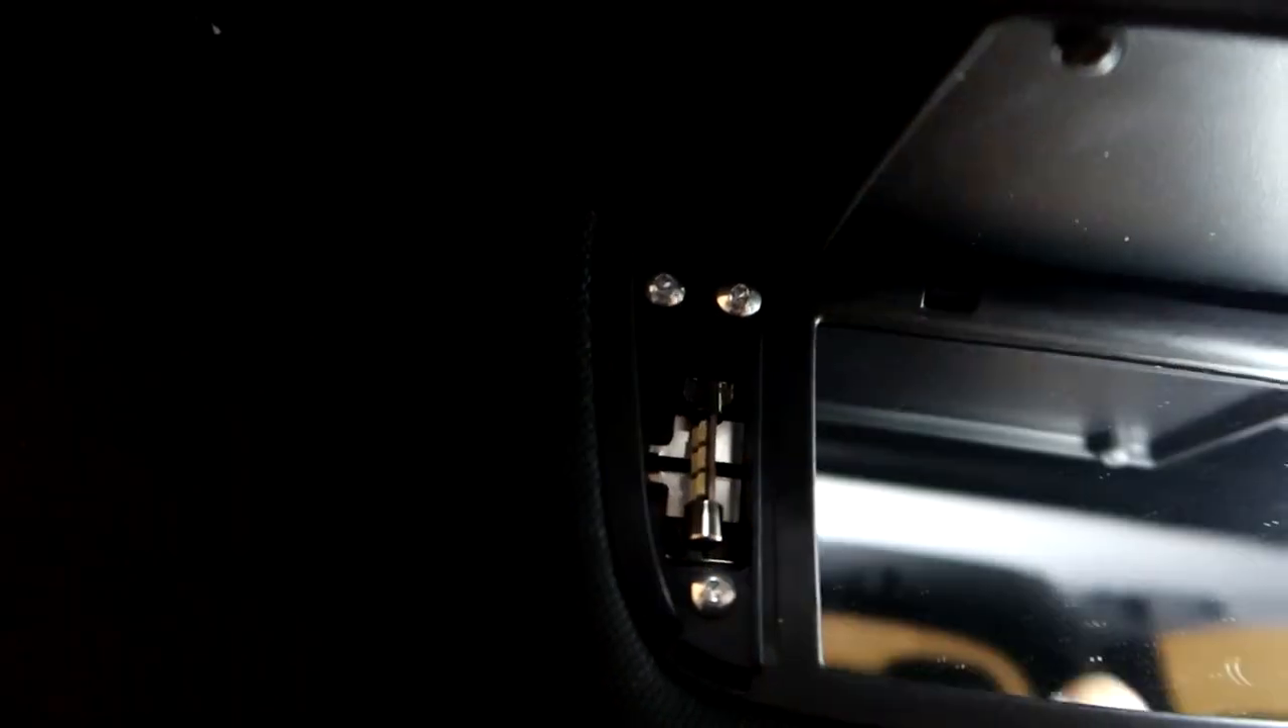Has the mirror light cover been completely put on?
No.